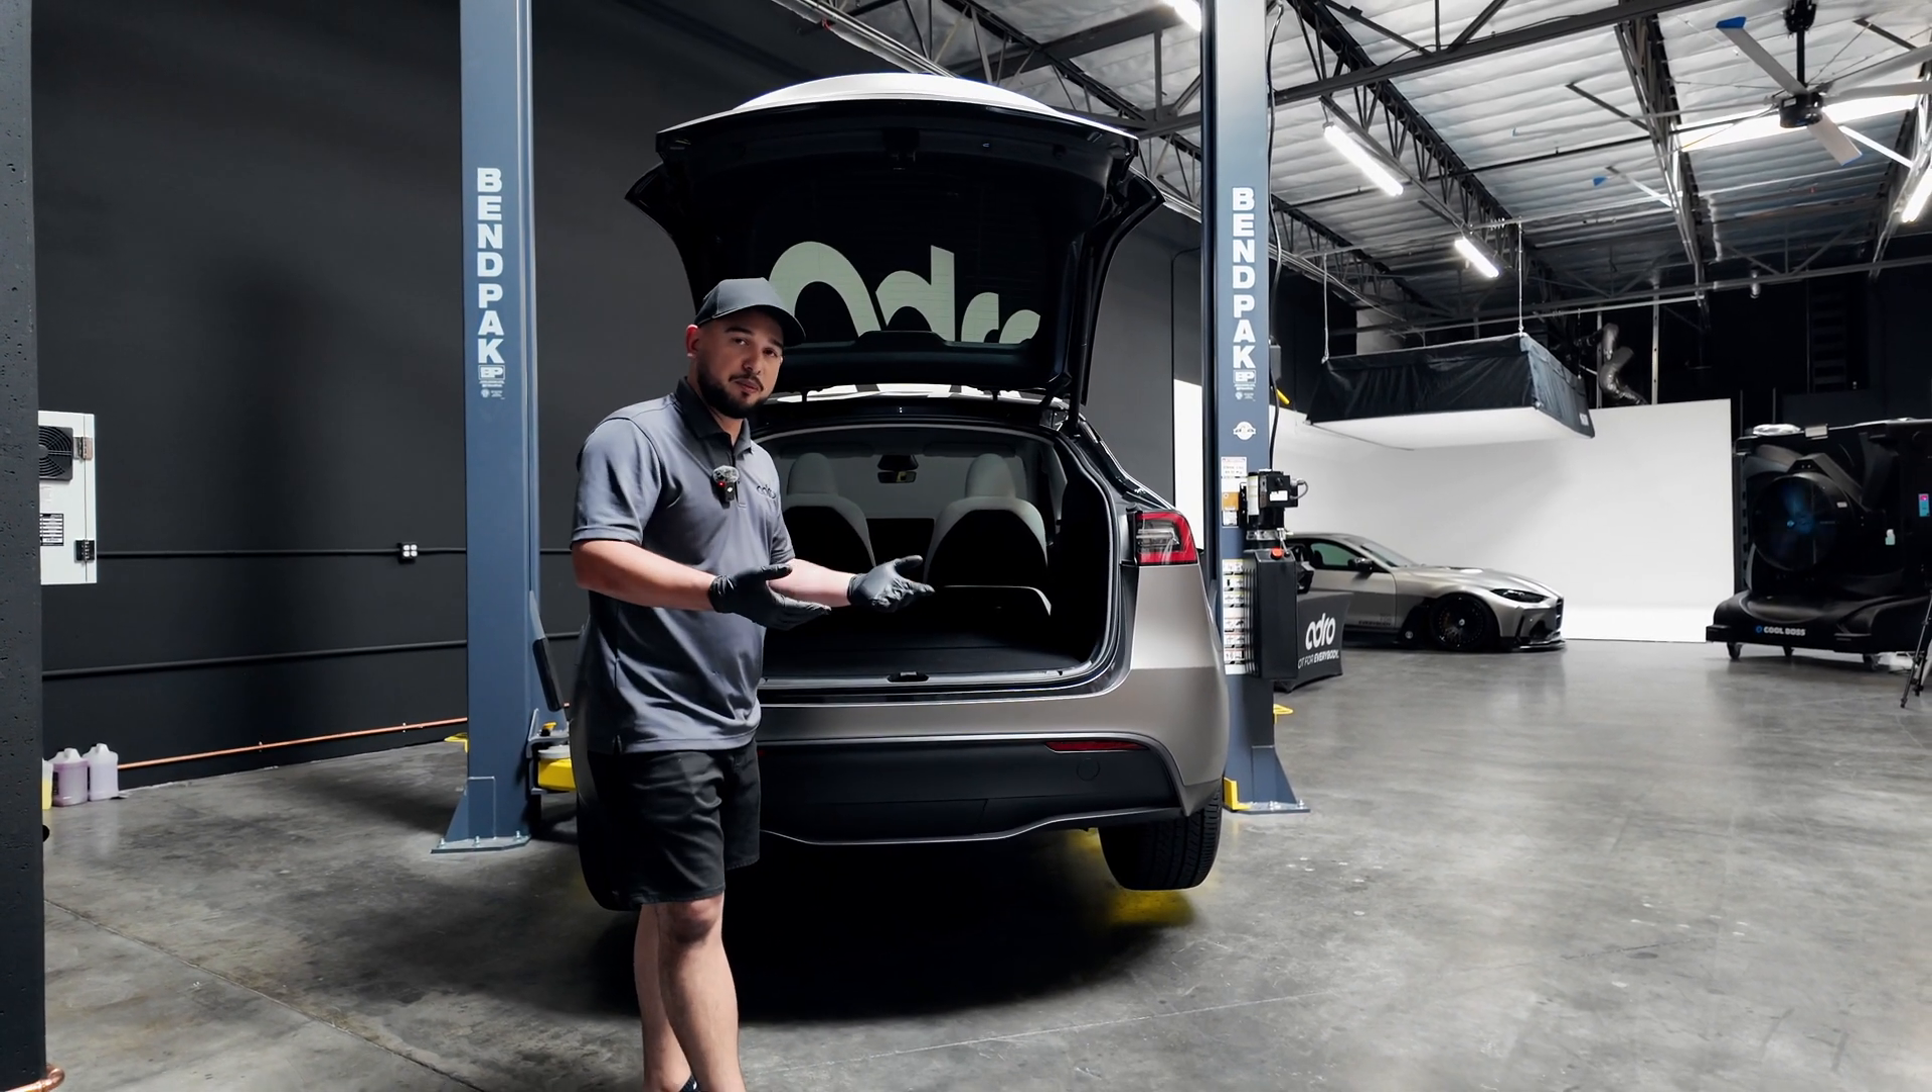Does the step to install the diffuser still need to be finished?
Yes.